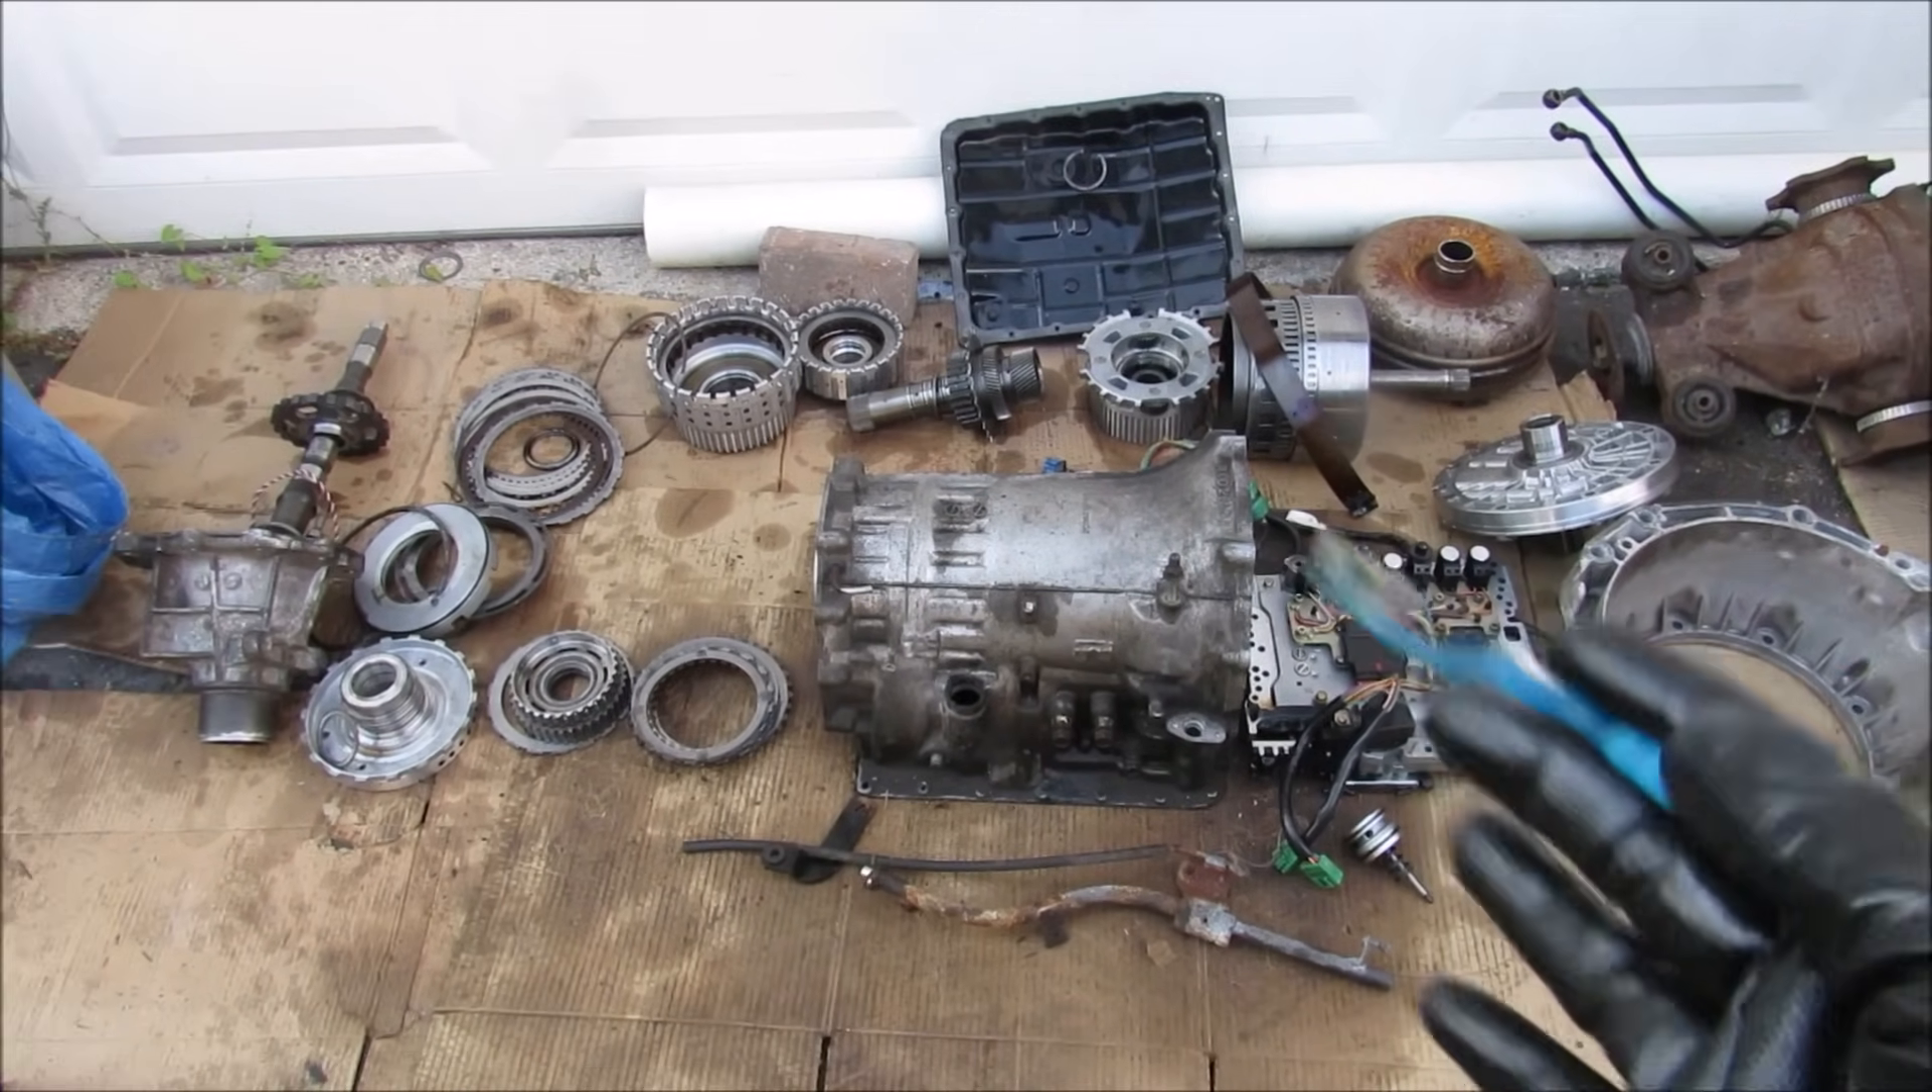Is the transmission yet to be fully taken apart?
No.